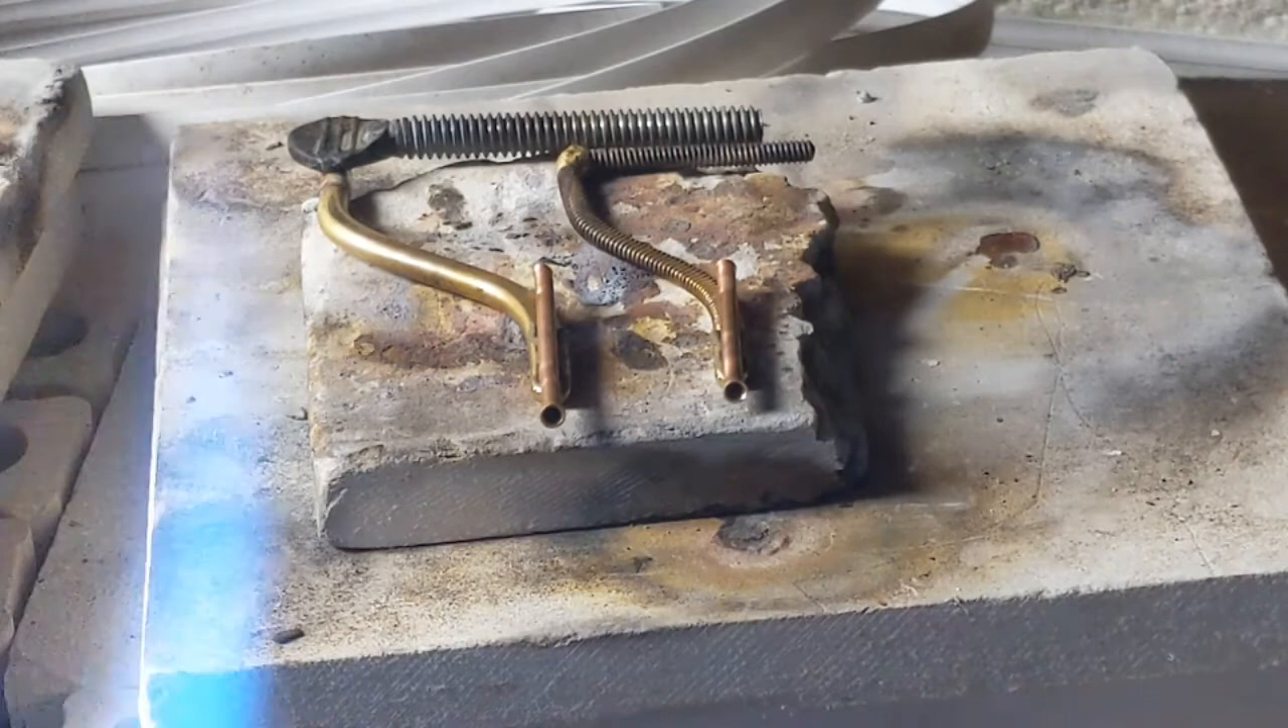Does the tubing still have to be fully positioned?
No.